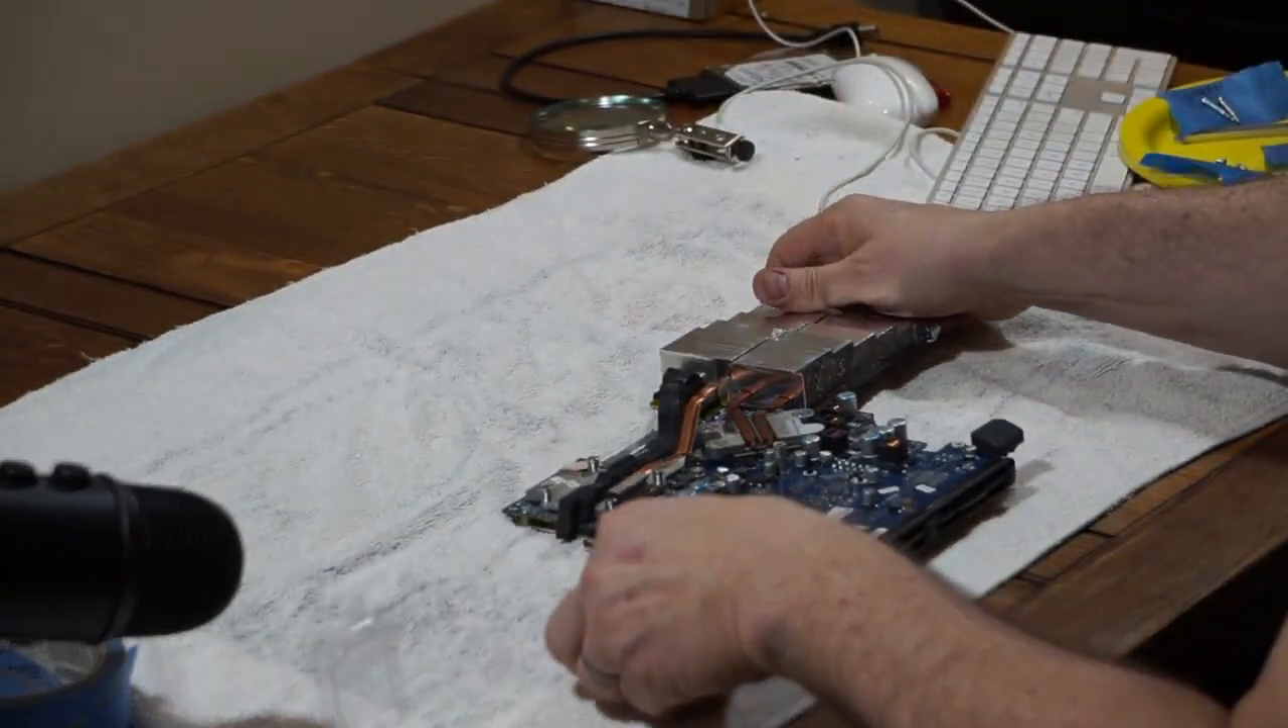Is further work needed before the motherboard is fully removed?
No.